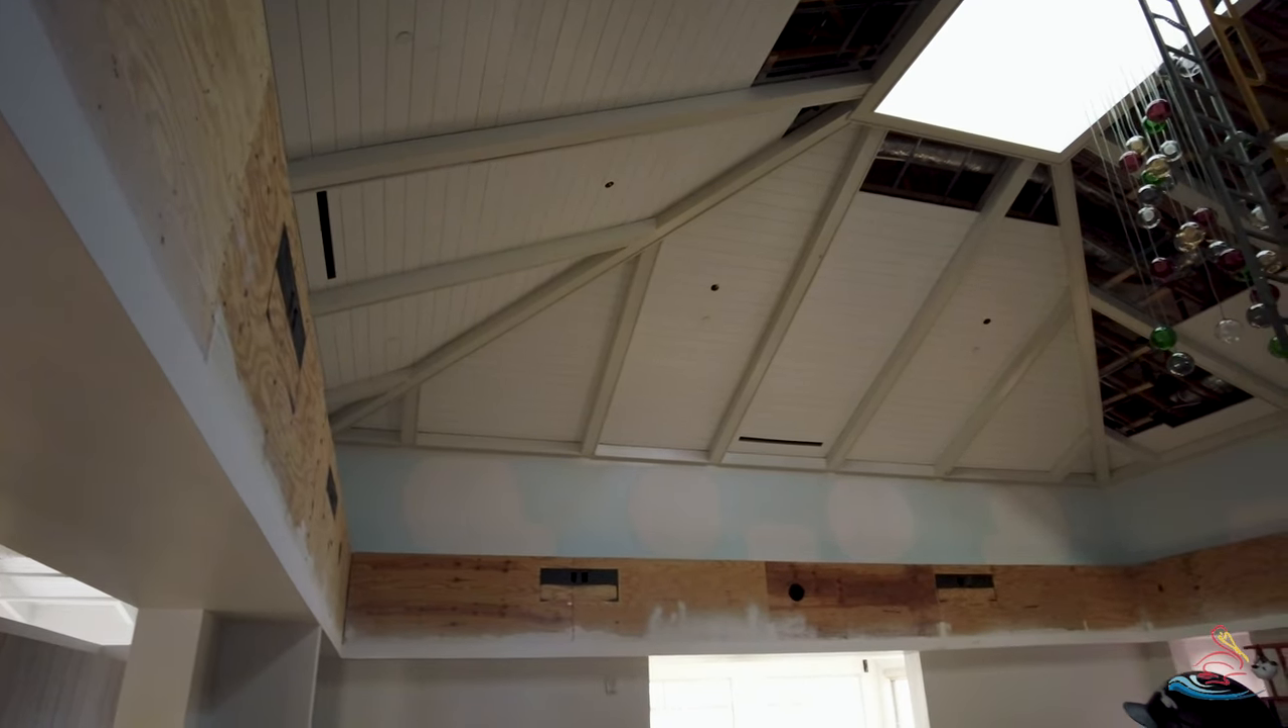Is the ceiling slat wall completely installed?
No.